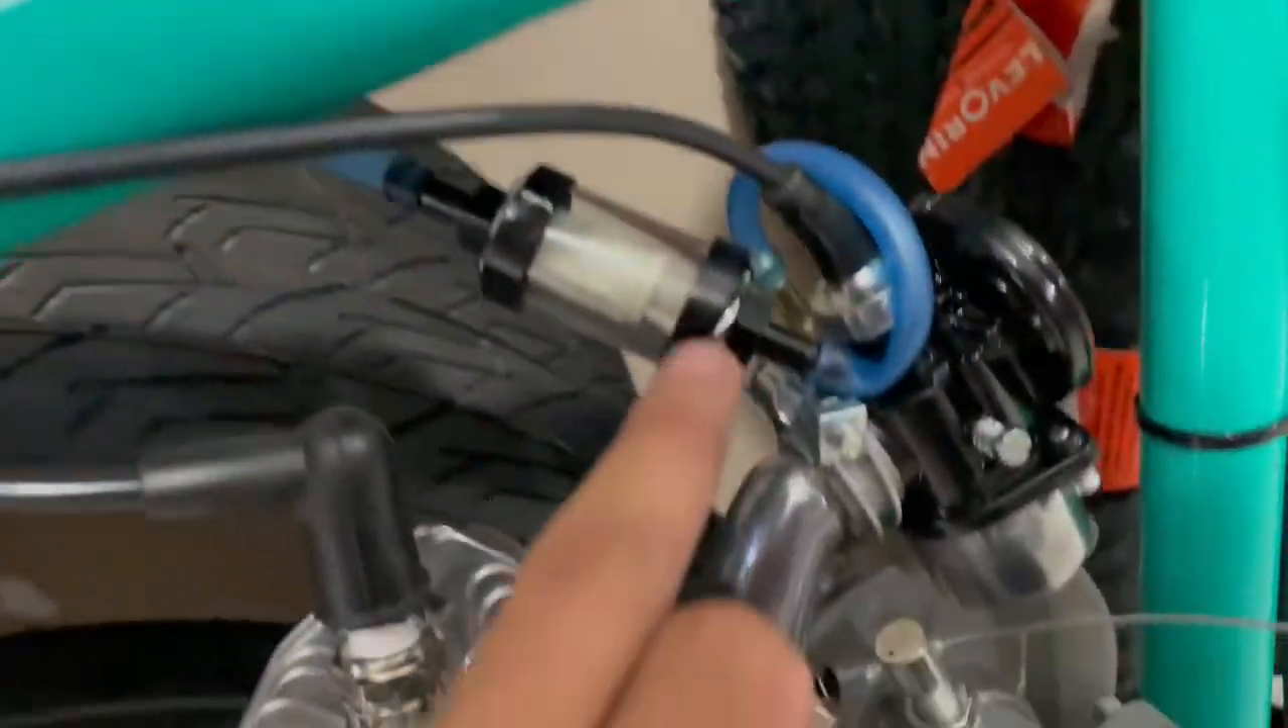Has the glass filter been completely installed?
Yes.